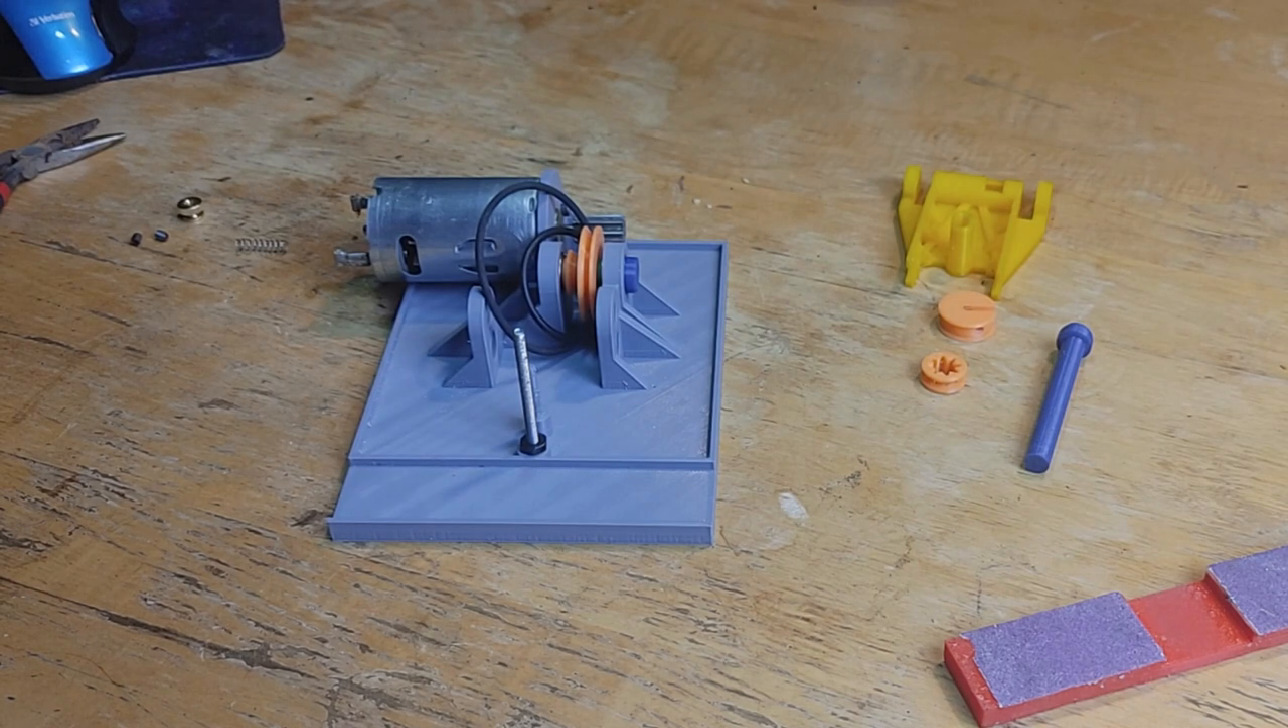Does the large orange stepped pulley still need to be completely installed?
No.